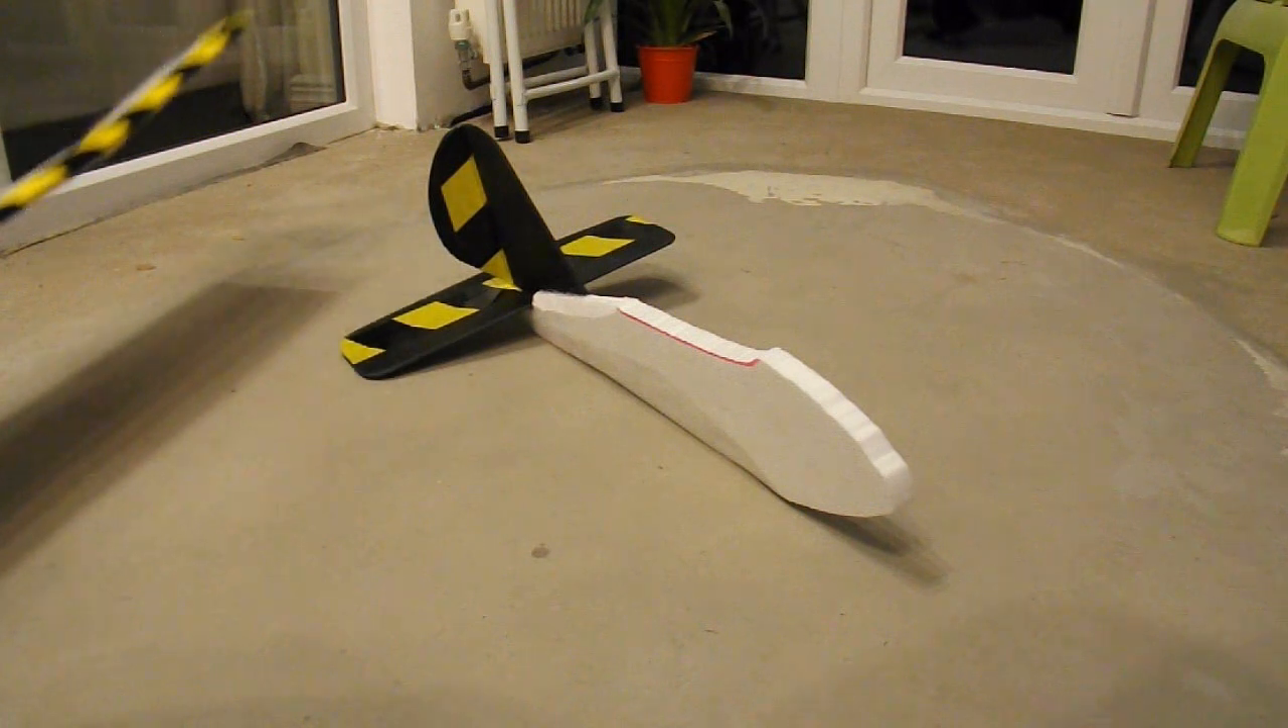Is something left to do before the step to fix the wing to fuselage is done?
Yes.